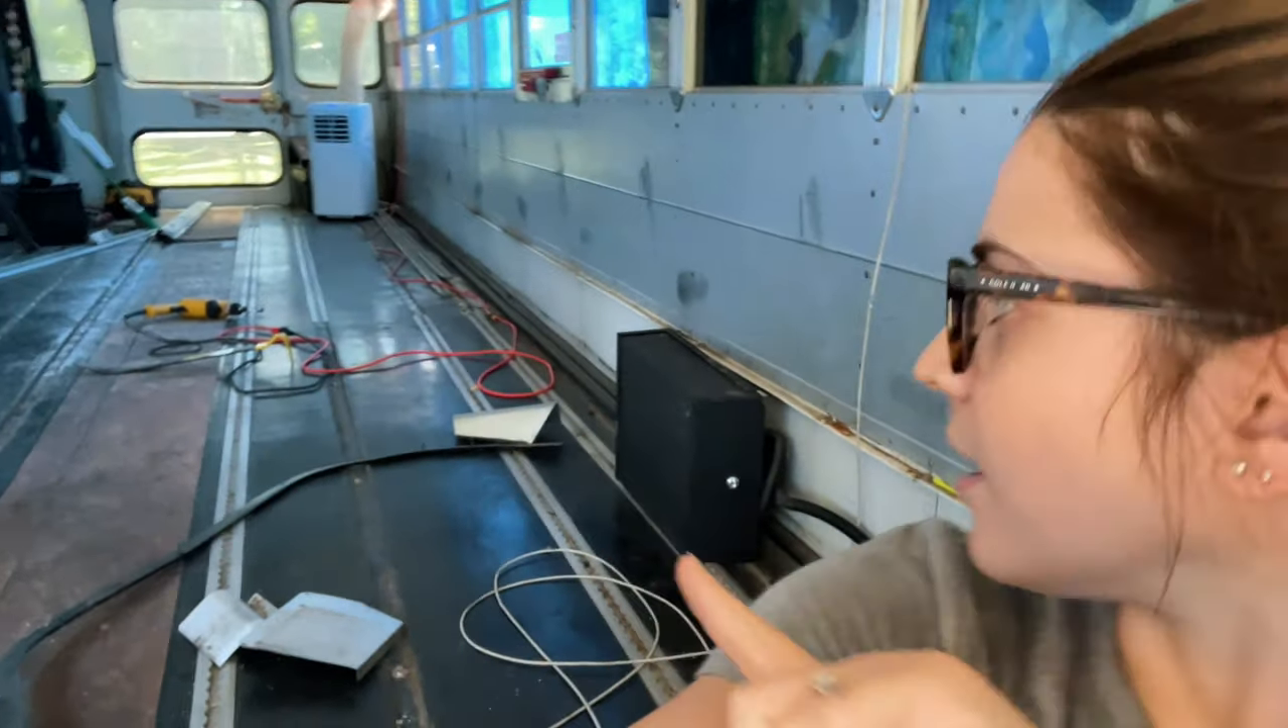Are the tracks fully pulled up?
No.